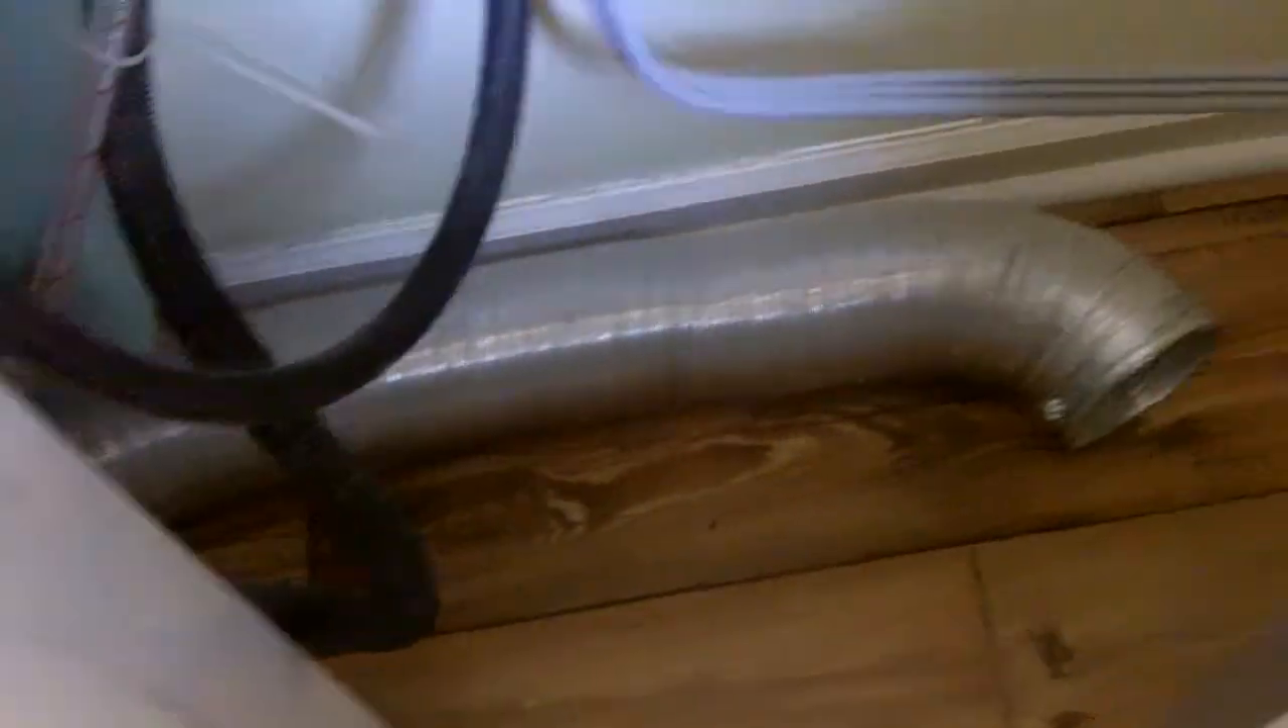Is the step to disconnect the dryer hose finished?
Yes.